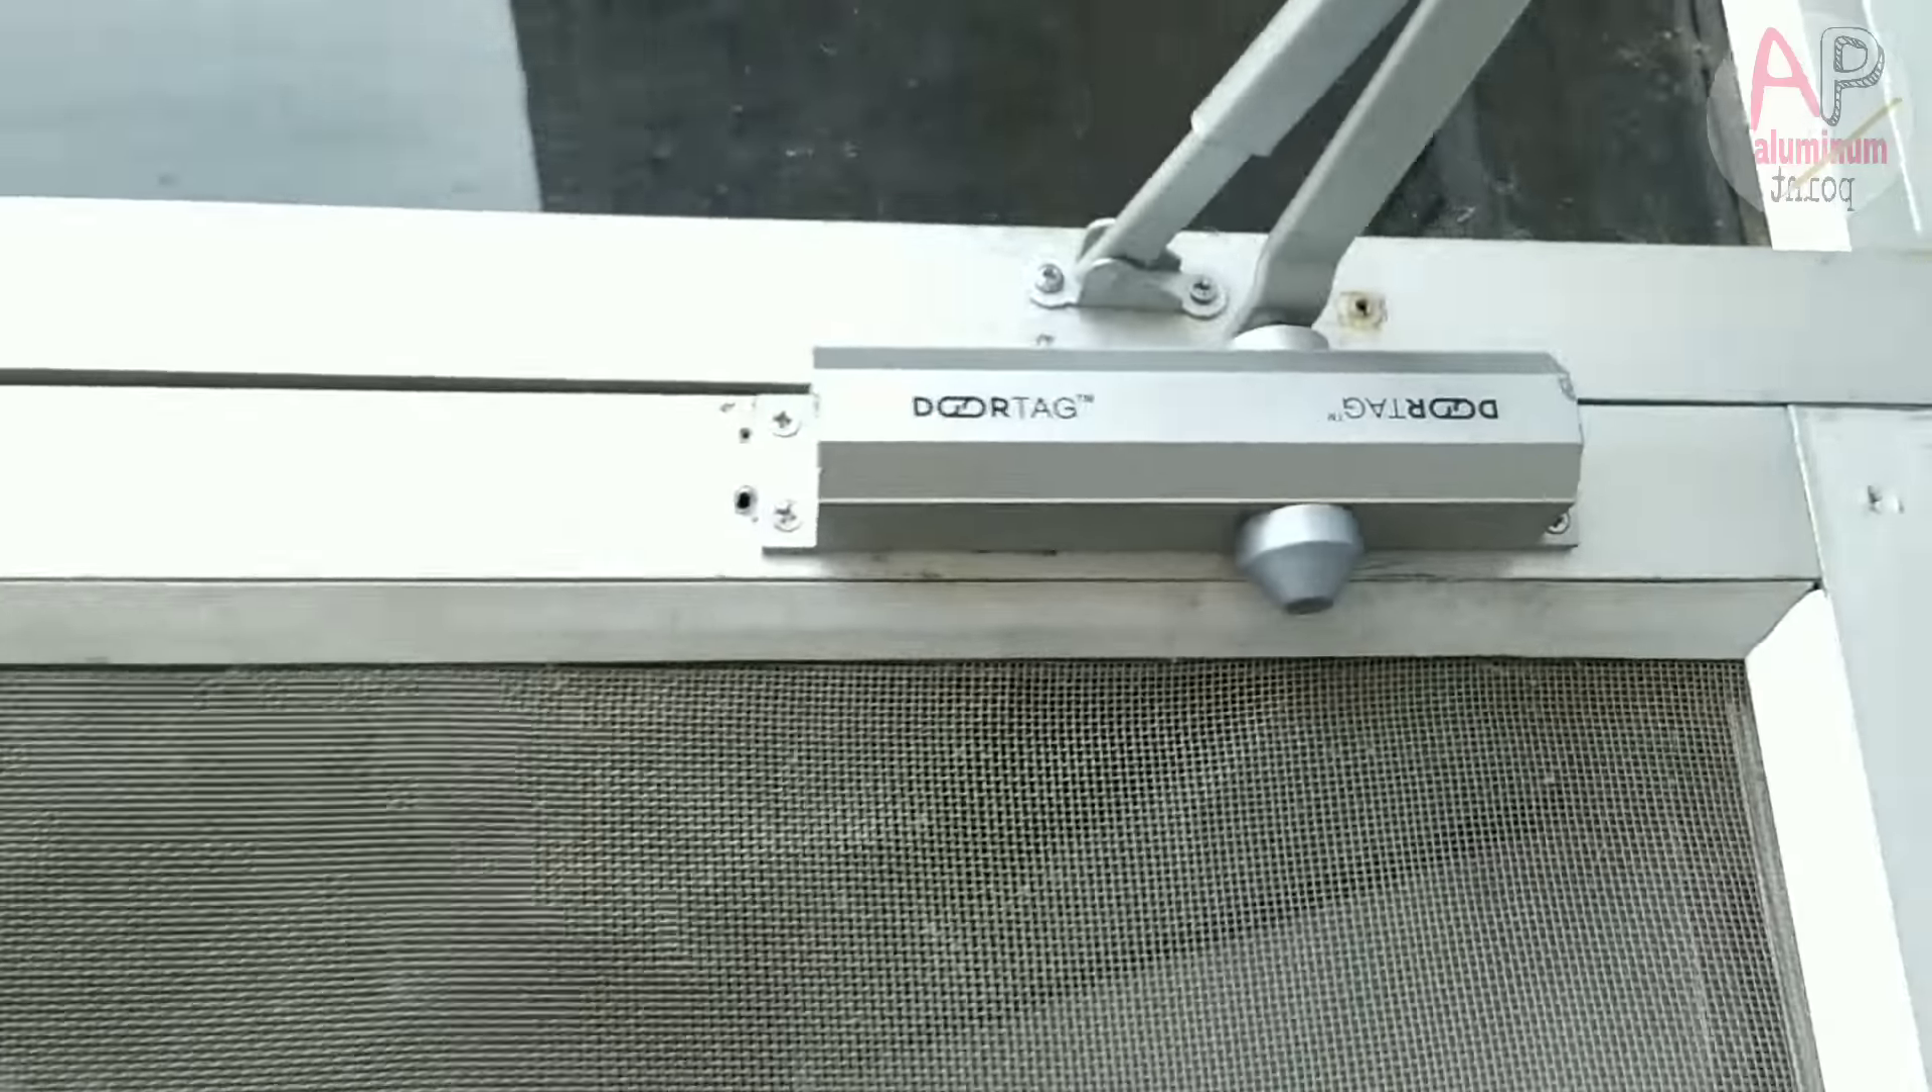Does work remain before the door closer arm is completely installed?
No.